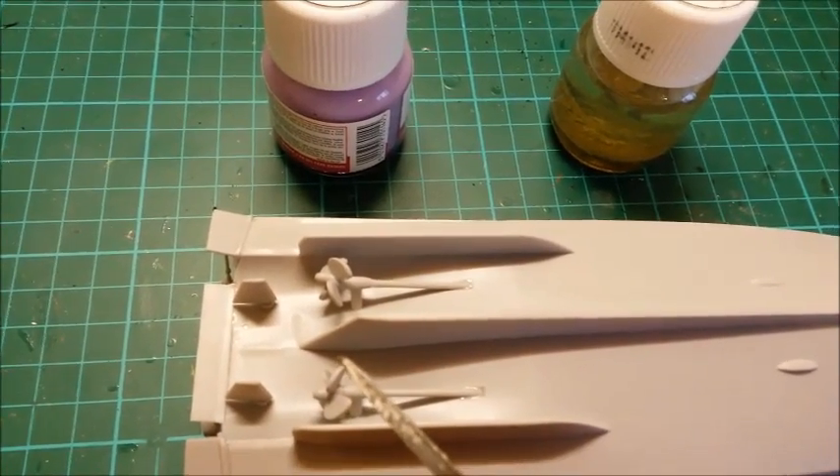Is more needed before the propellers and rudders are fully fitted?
No.